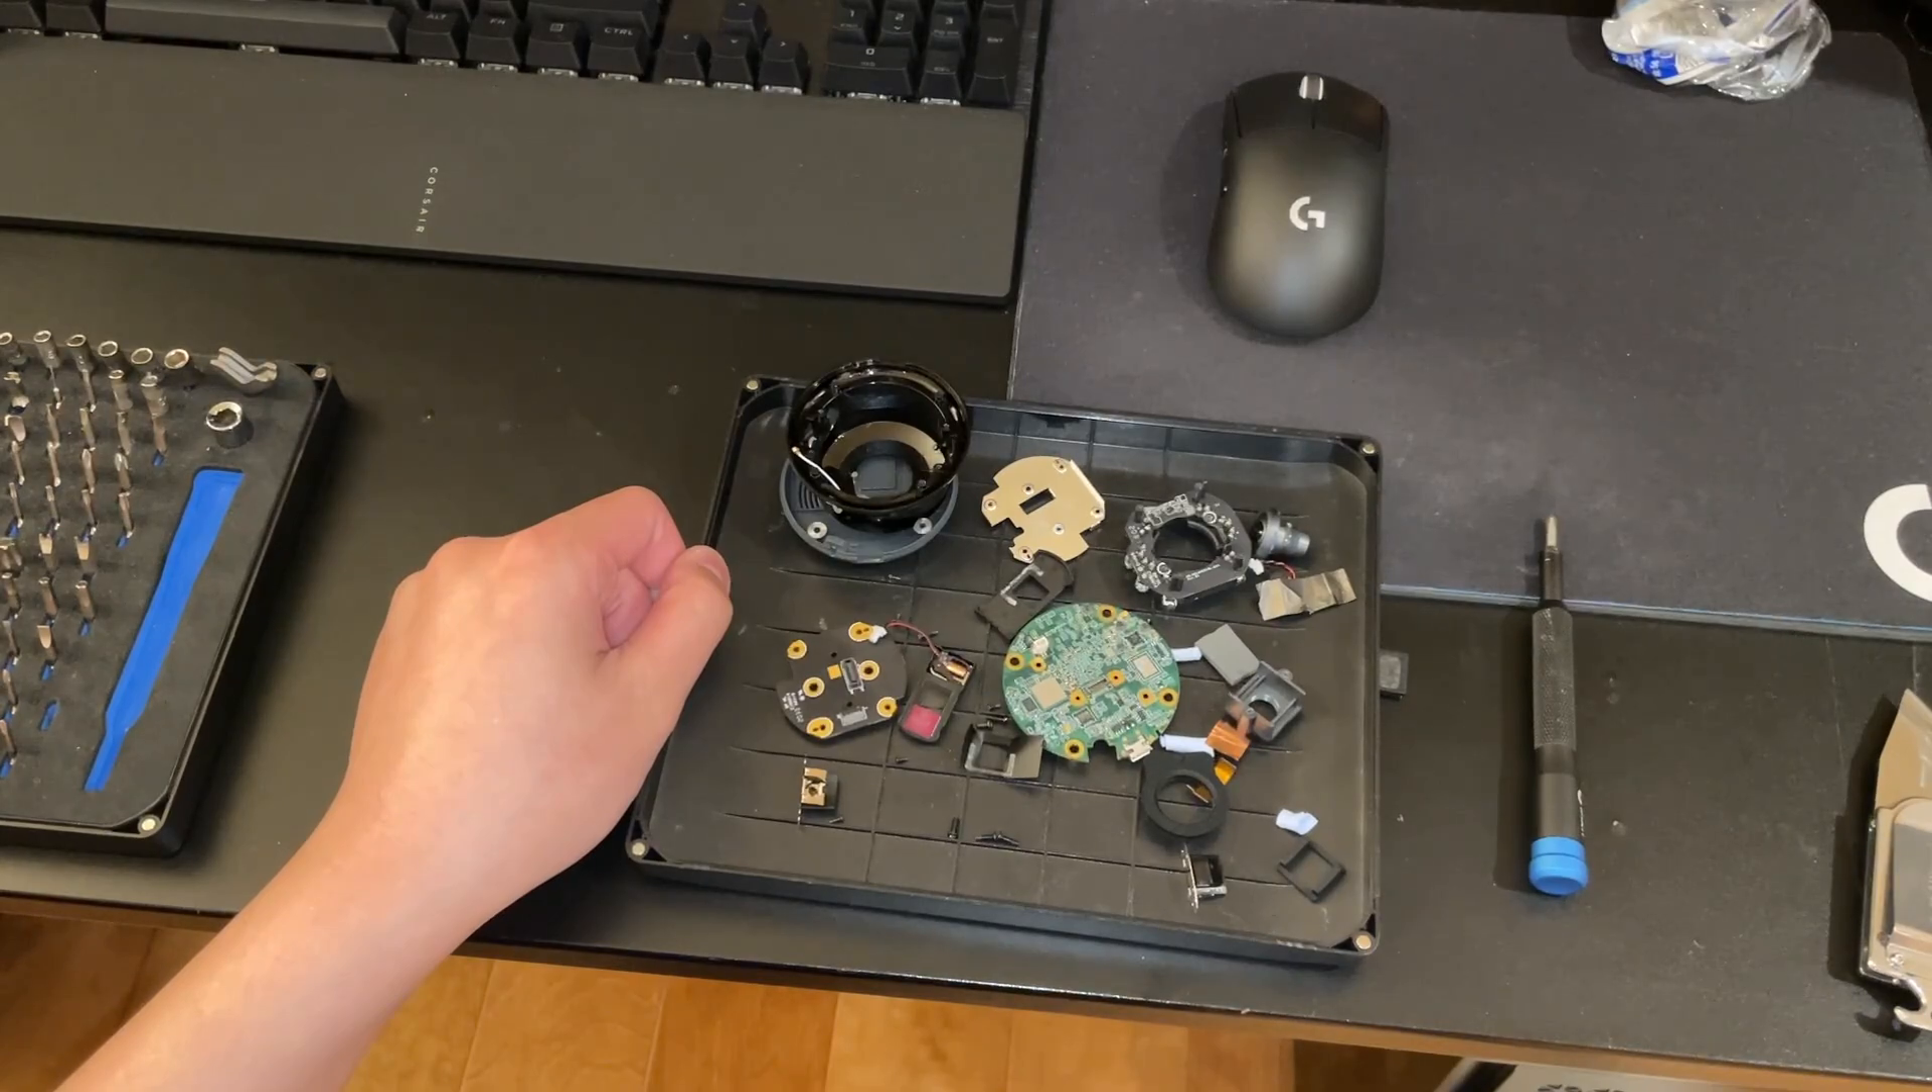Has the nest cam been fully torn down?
Yes.